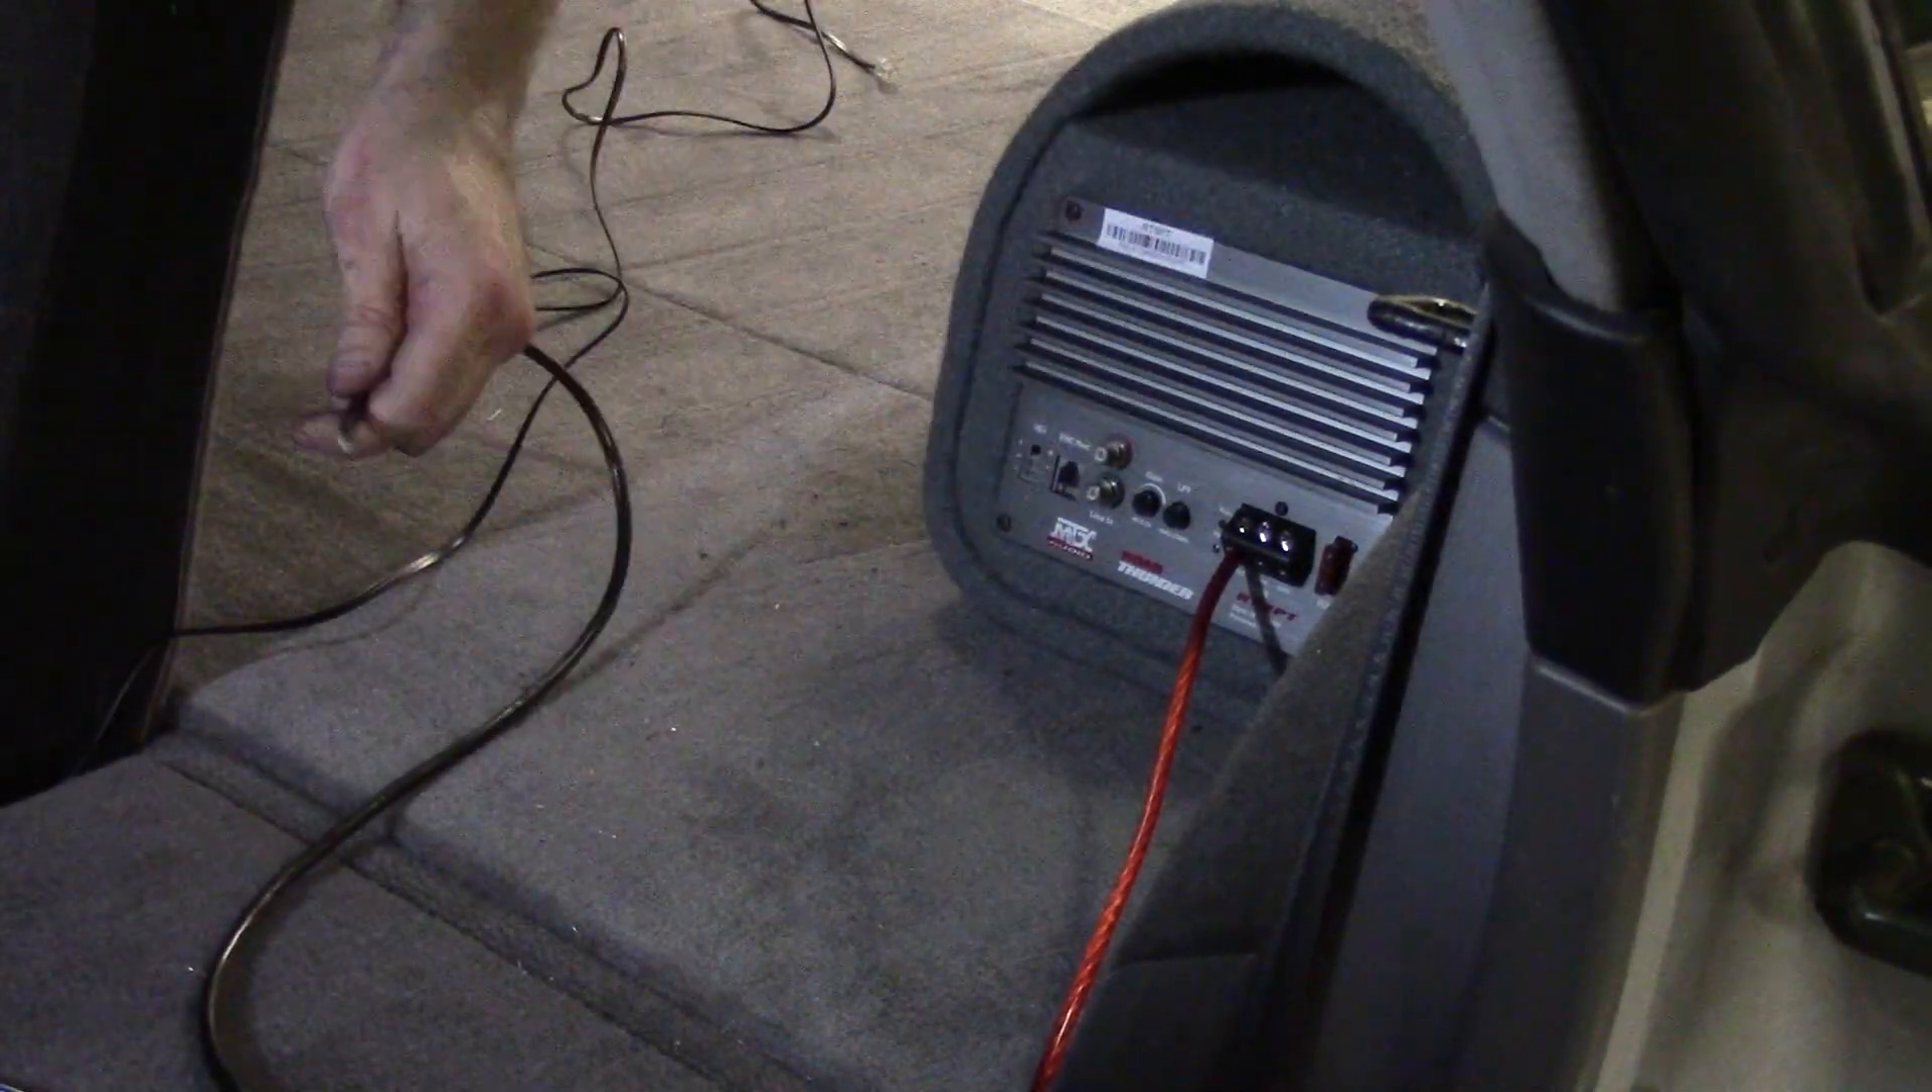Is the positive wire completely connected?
Yes.